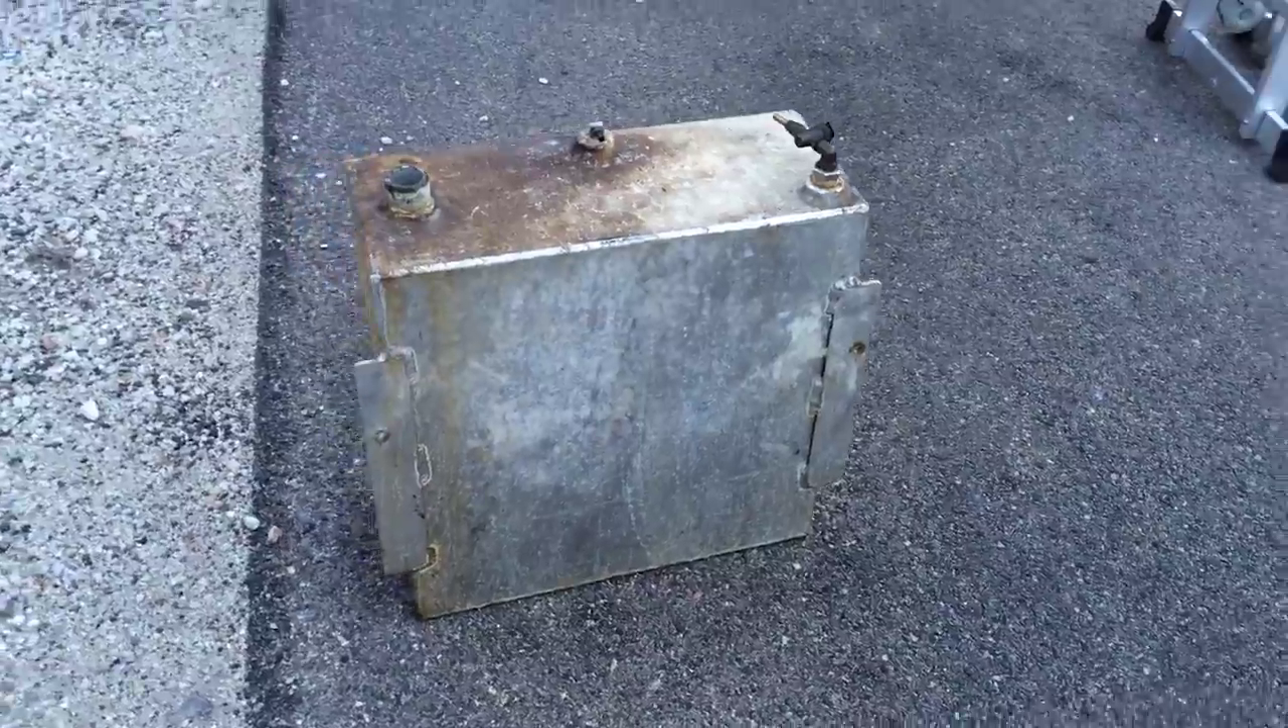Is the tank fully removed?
Yes.